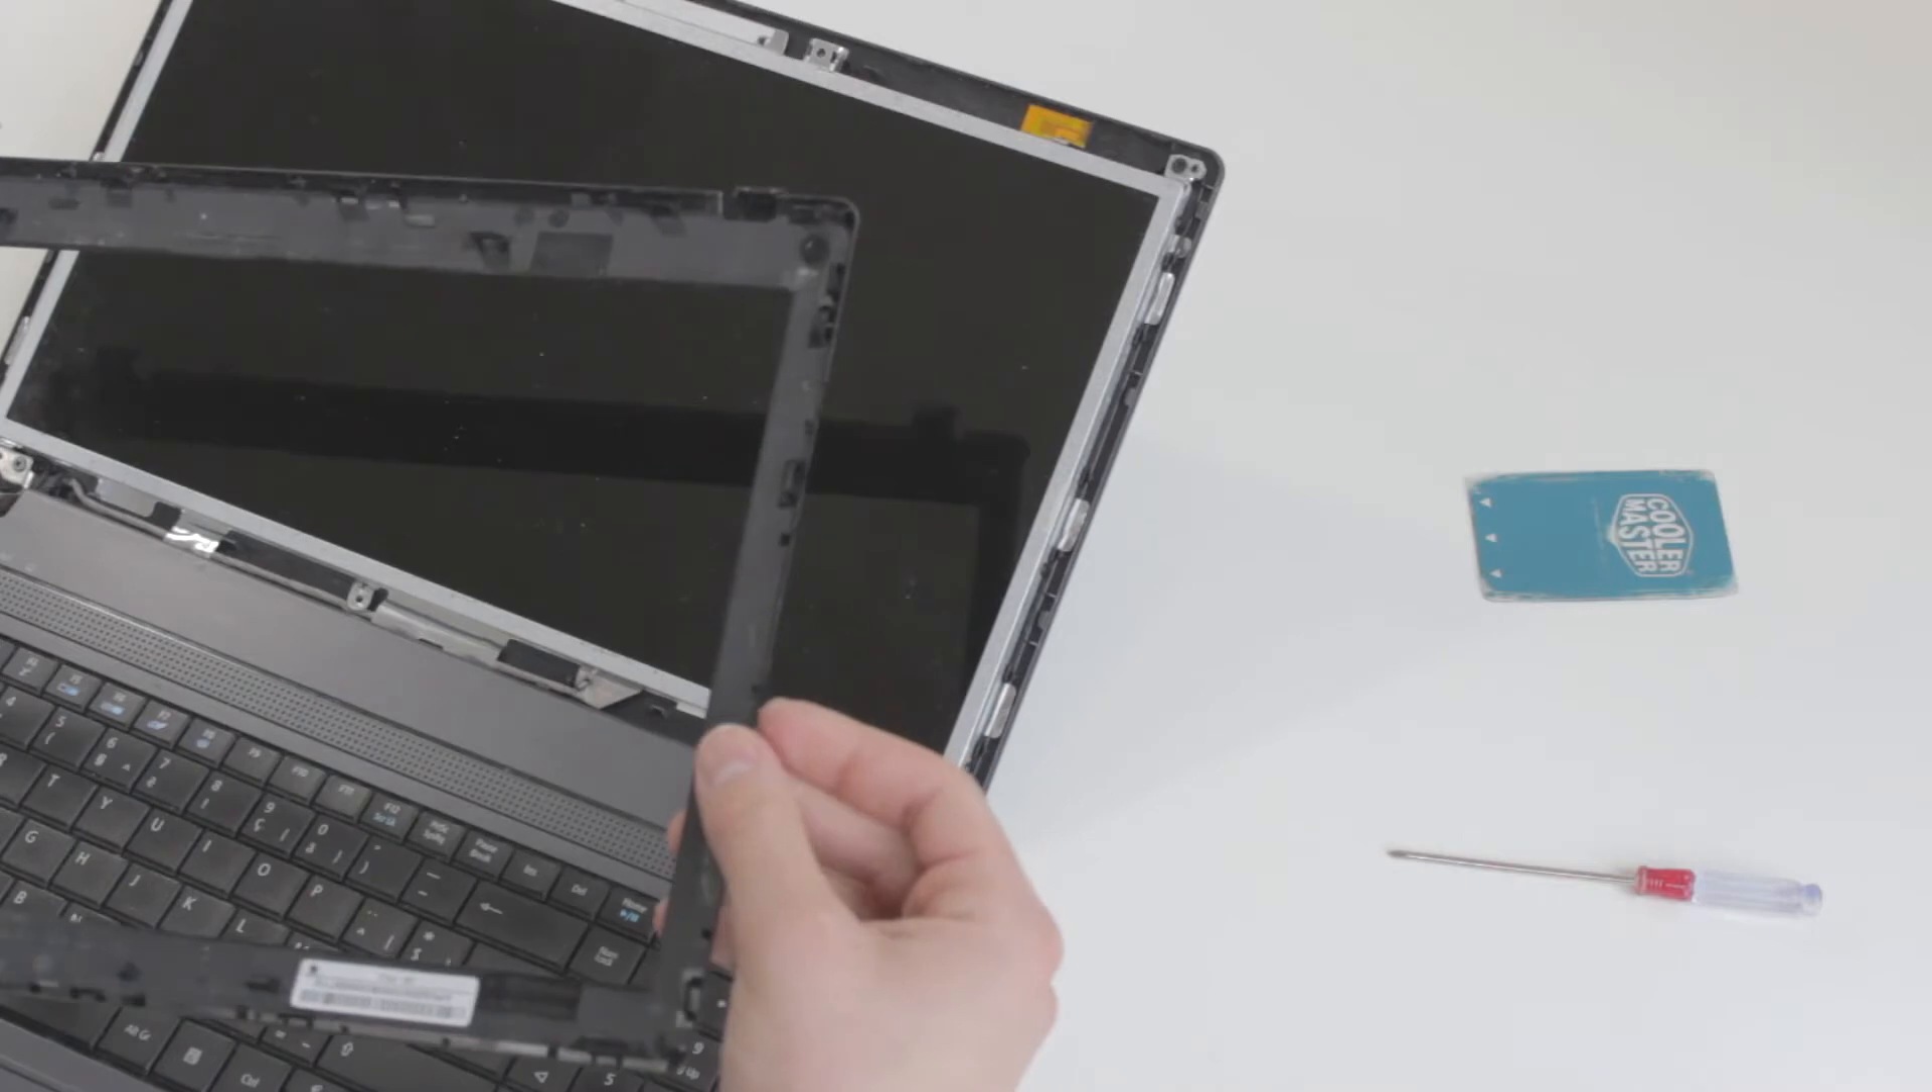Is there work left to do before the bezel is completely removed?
No.